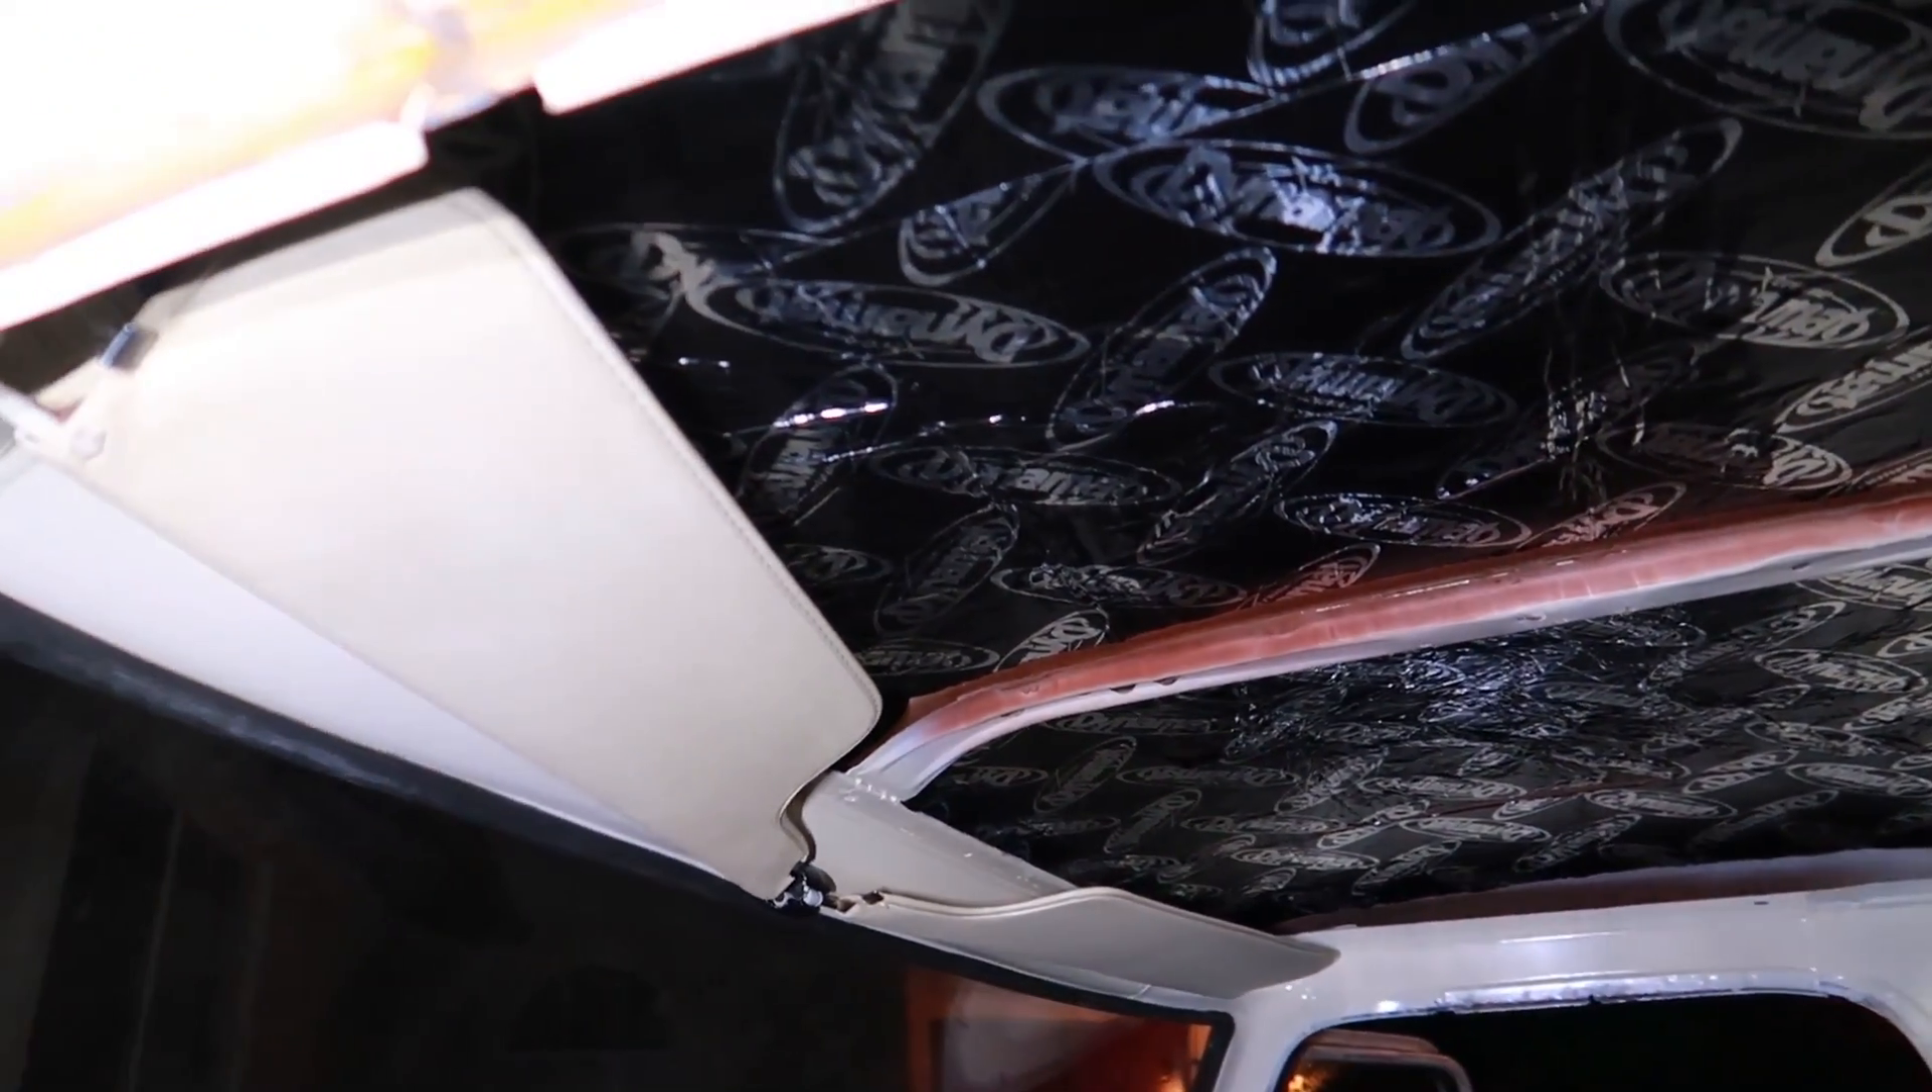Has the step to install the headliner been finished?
No.